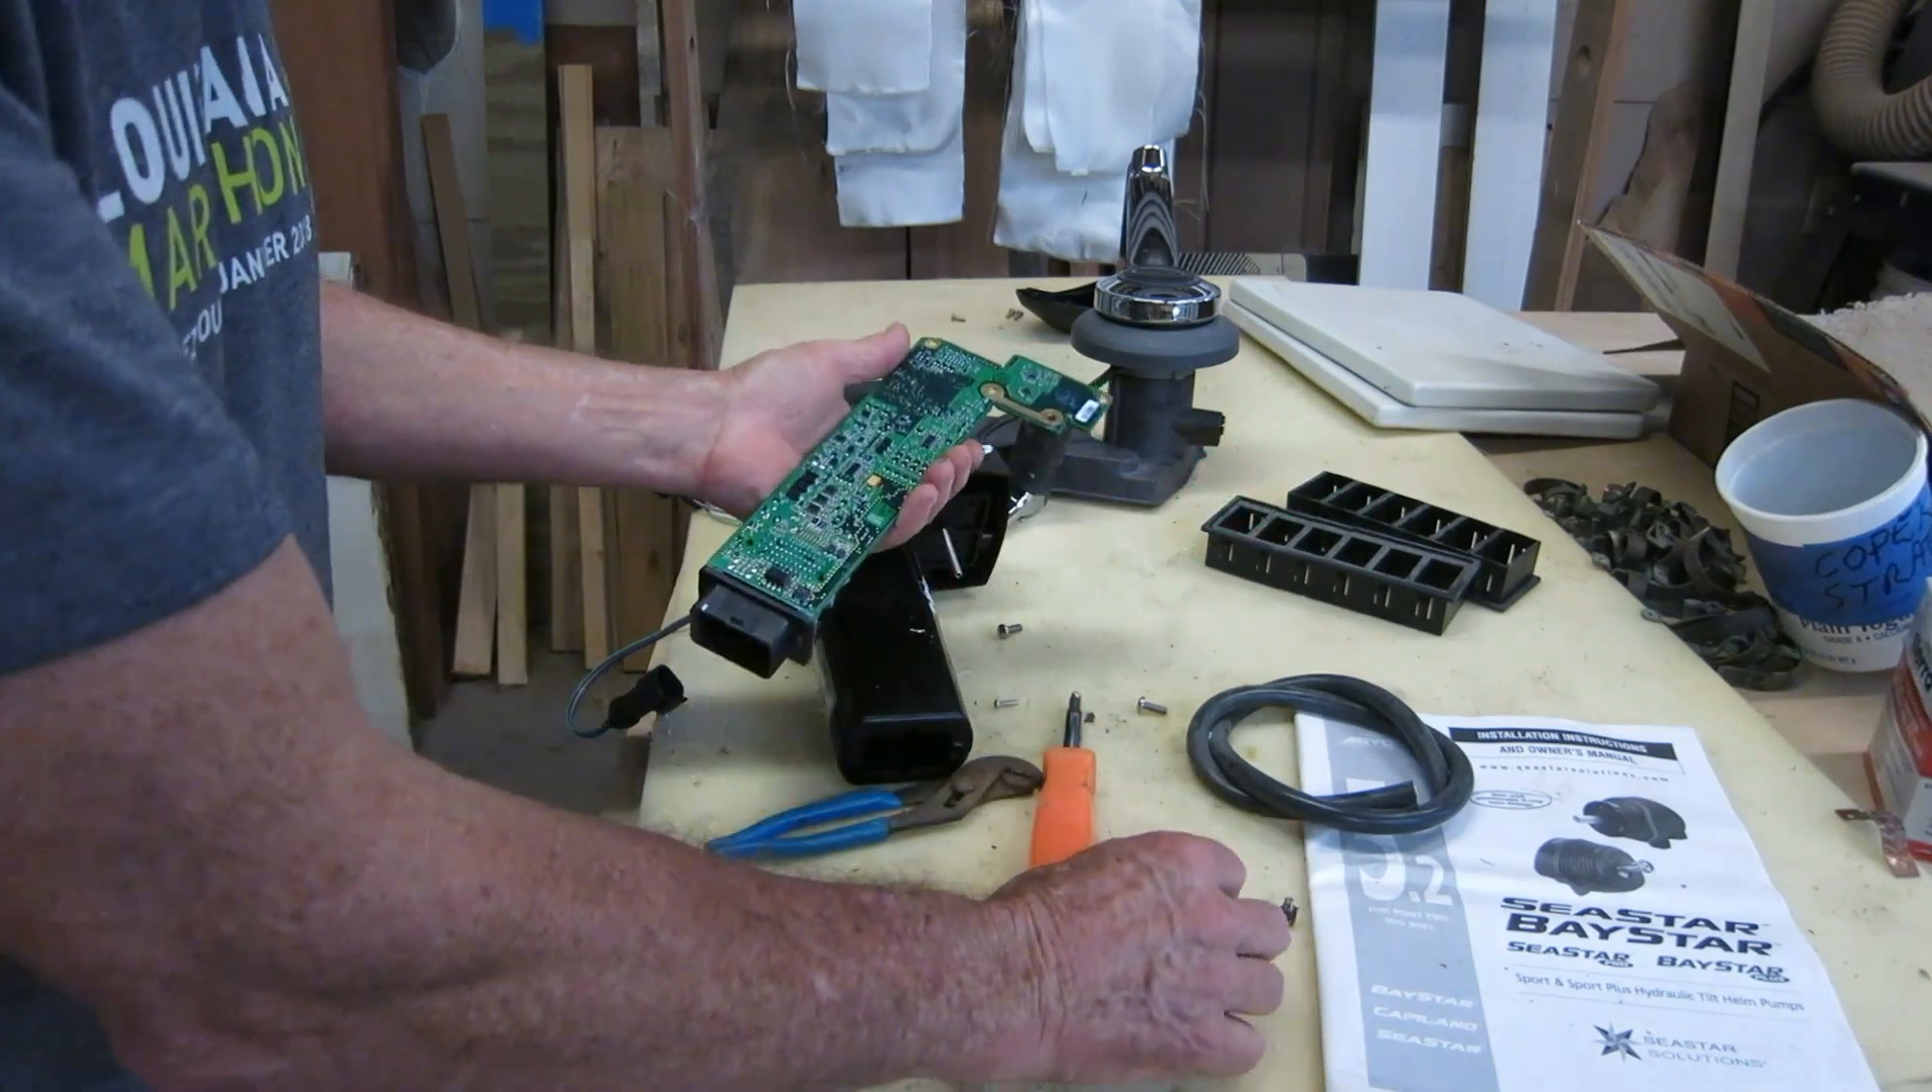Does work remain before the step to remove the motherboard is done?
No.